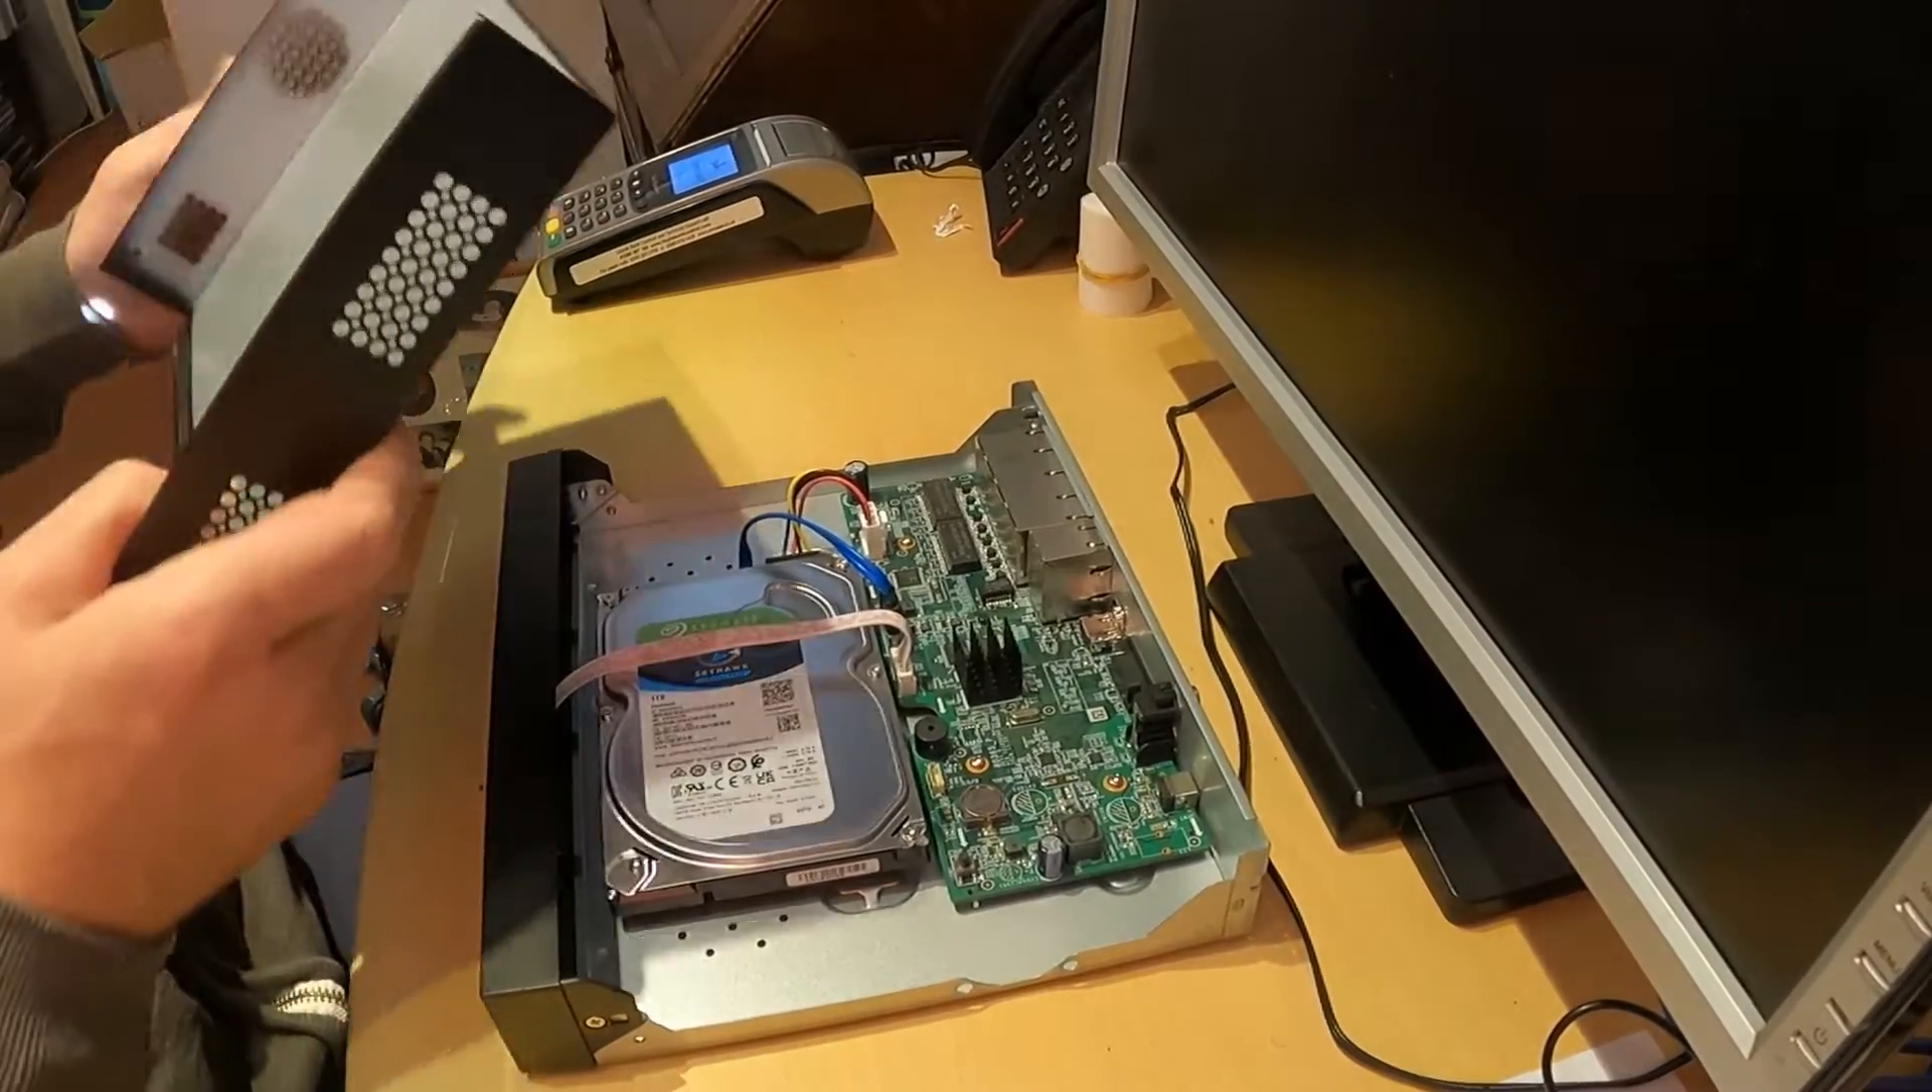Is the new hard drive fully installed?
Yes.